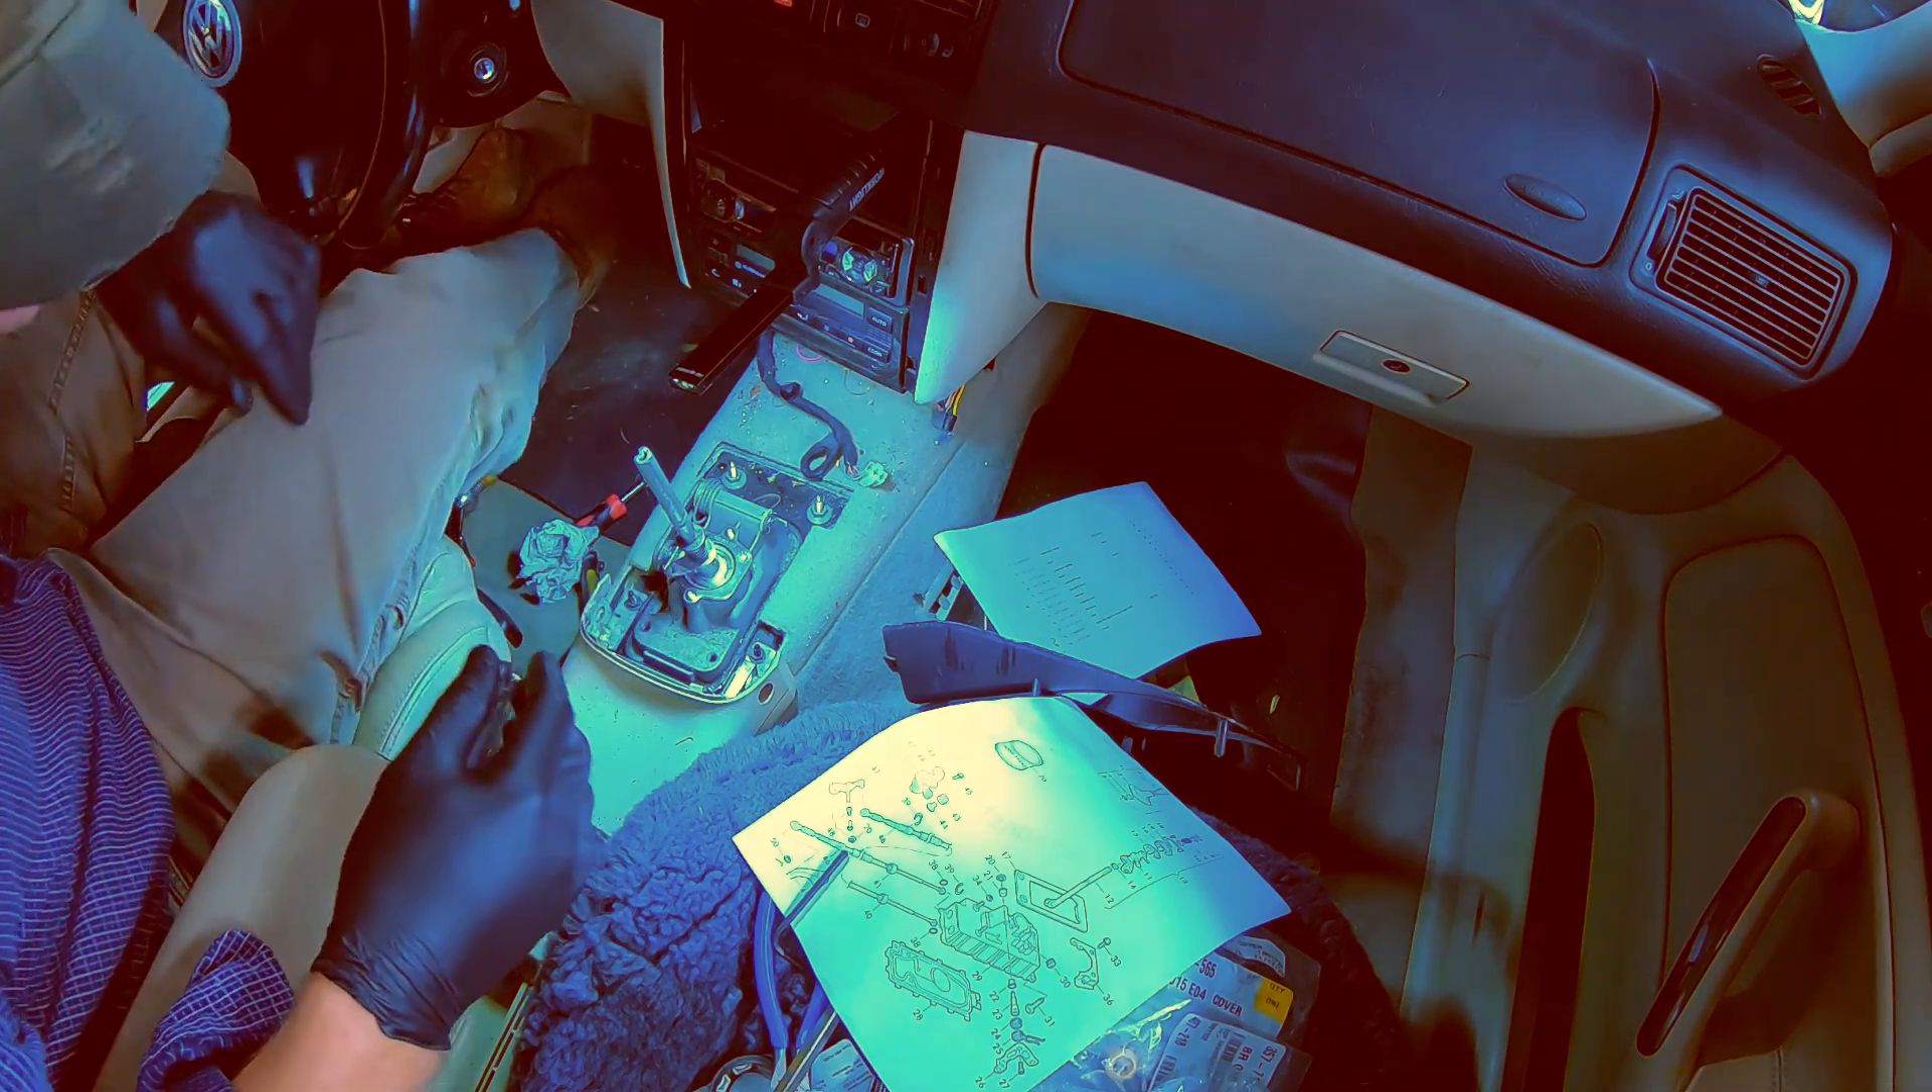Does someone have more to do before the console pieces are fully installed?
Yes.